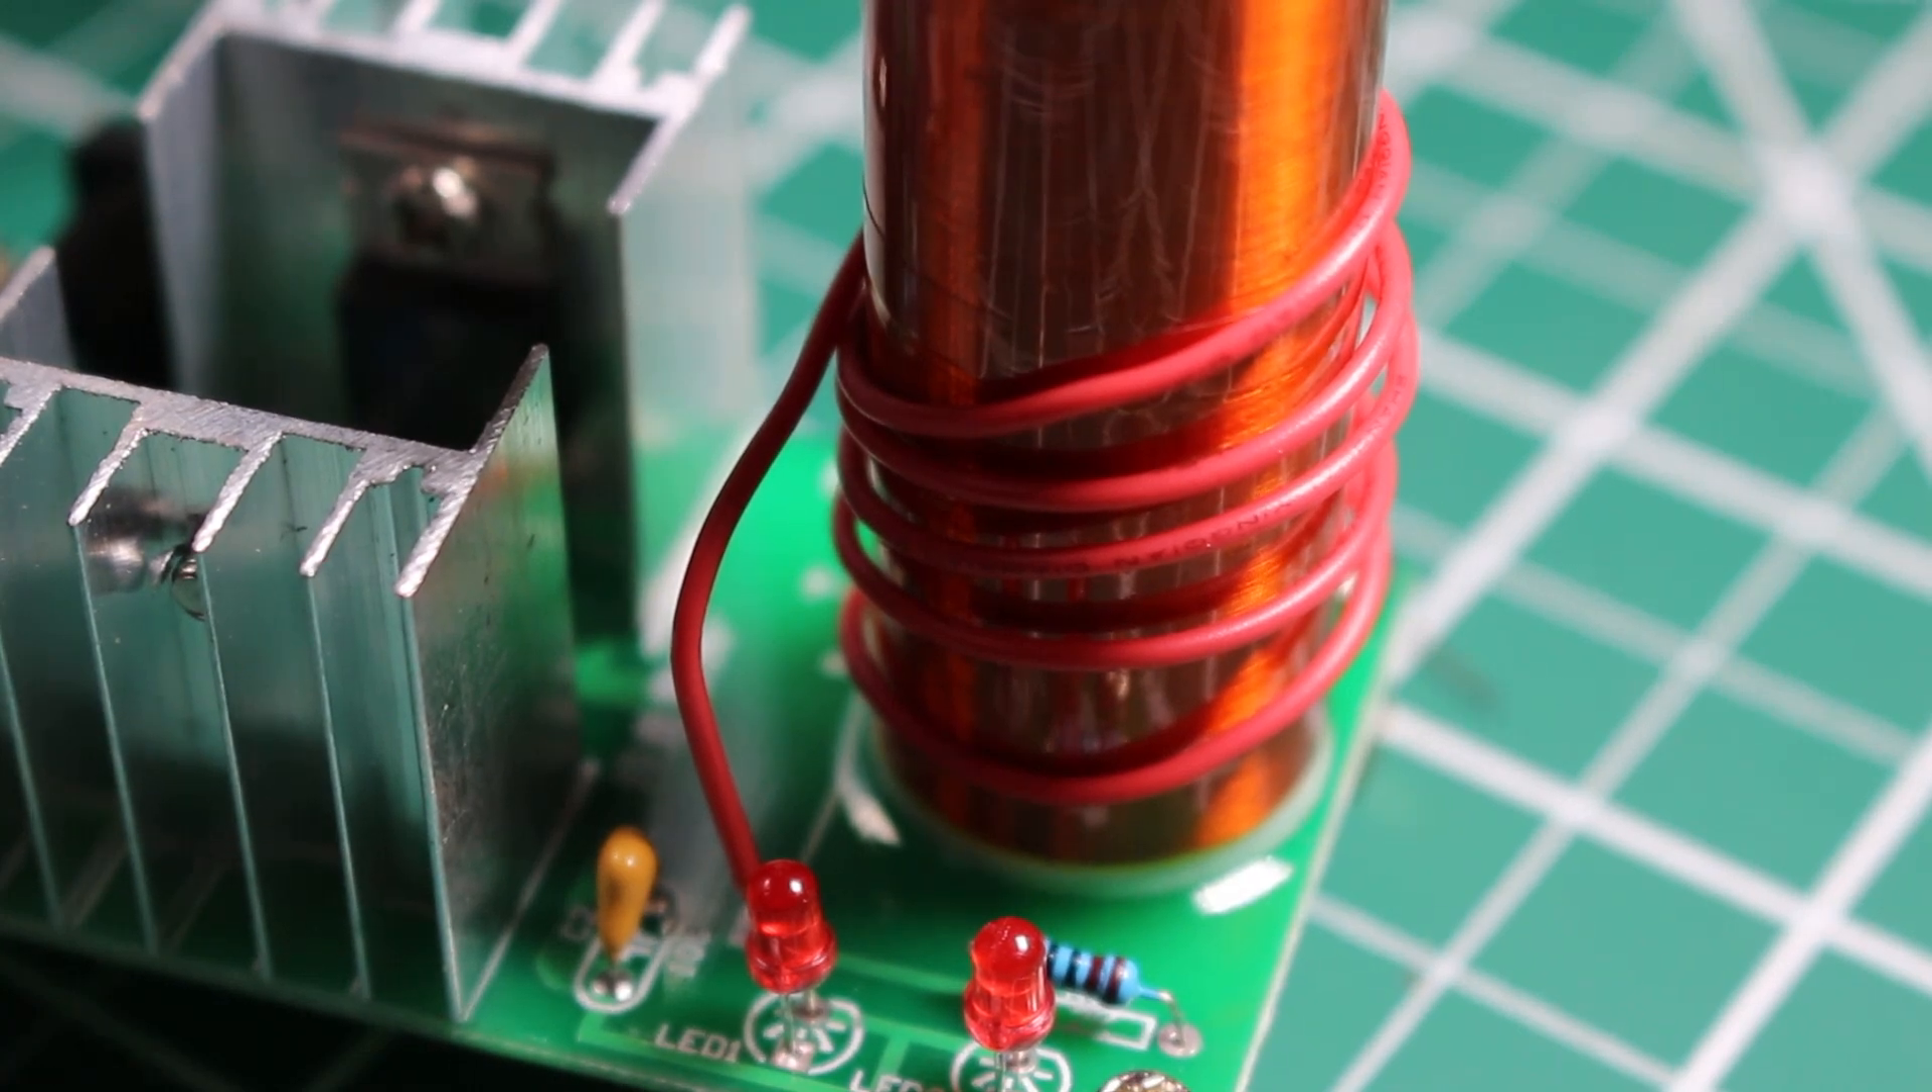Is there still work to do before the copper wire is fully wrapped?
No.